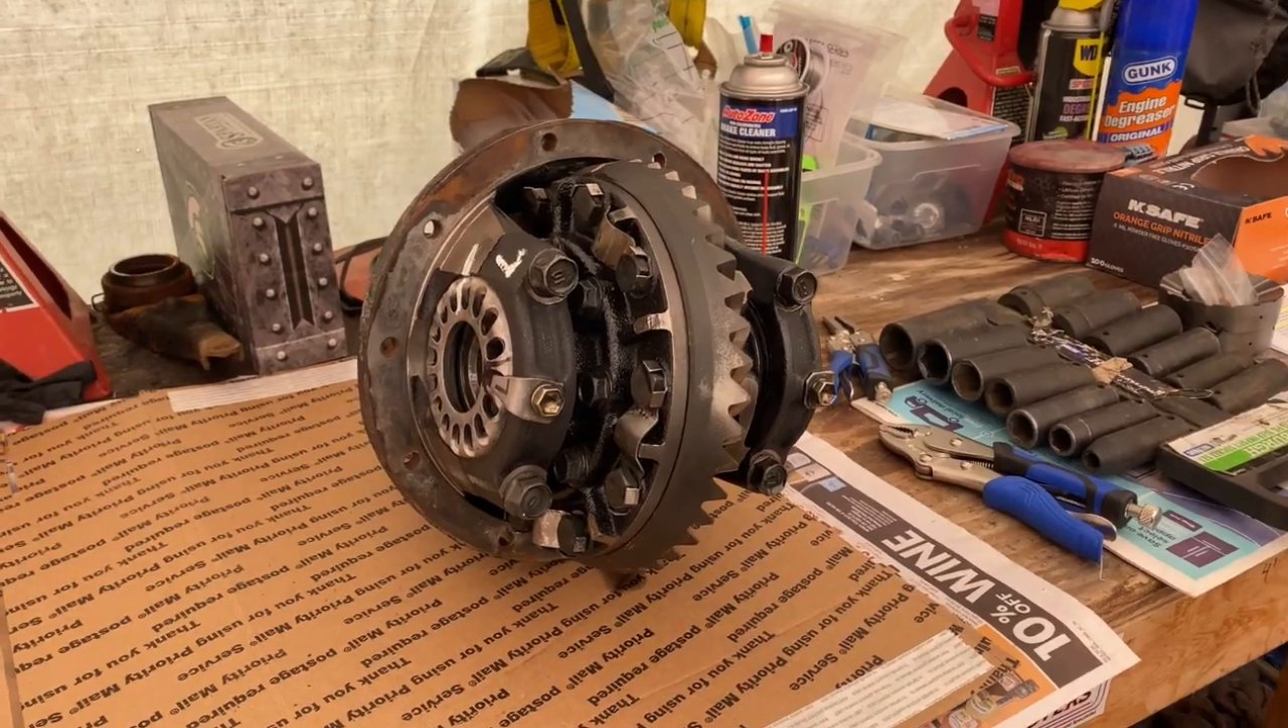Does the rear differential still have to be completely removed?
No.